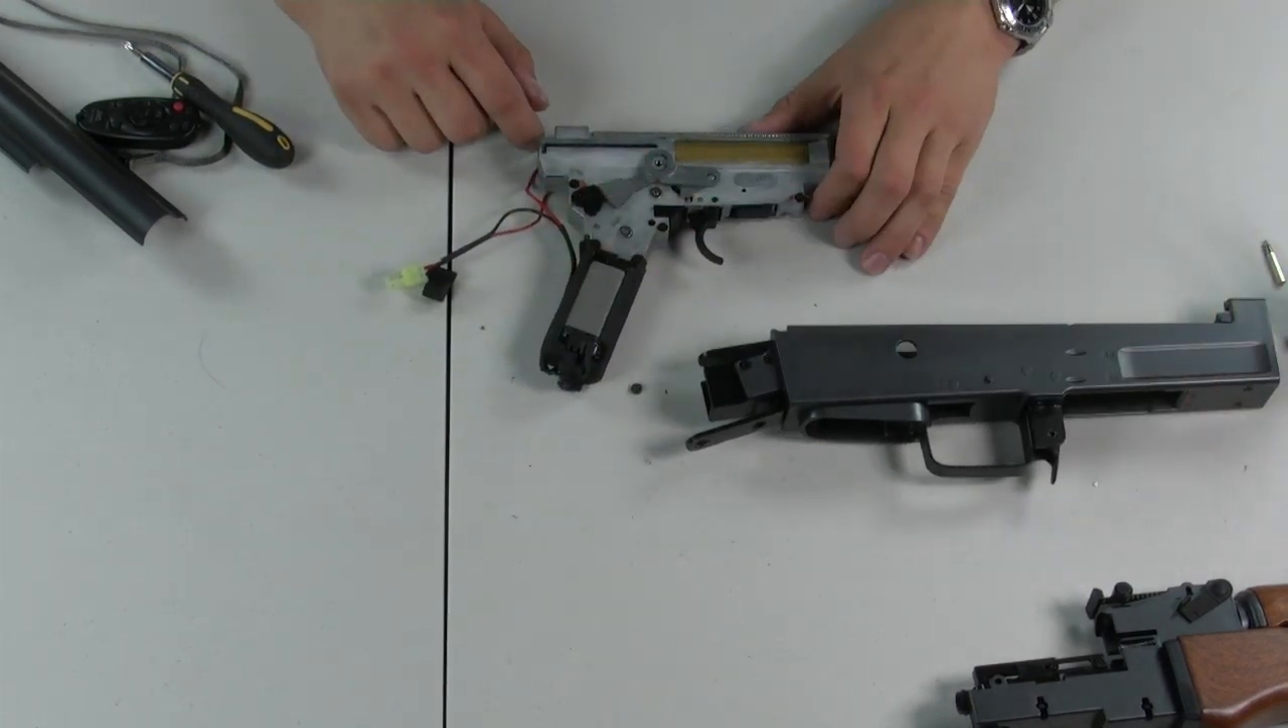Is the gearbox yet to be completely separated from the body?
No.